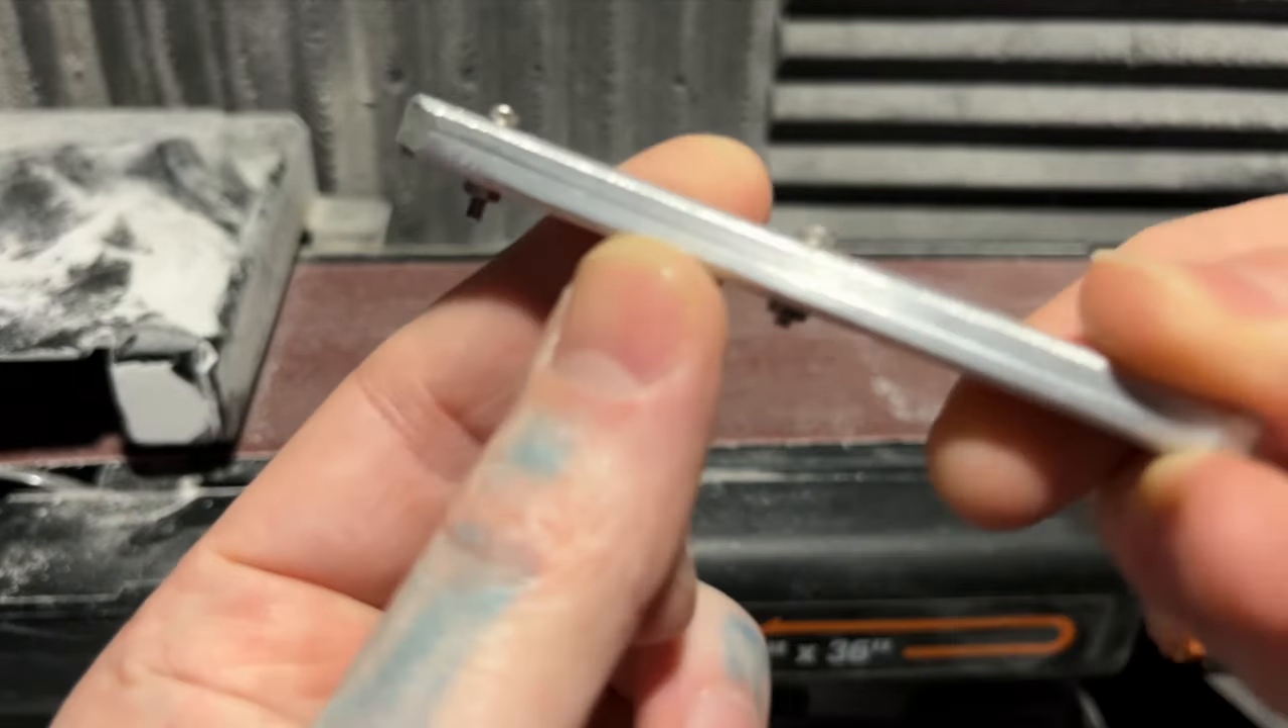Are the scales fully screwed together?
Yes.